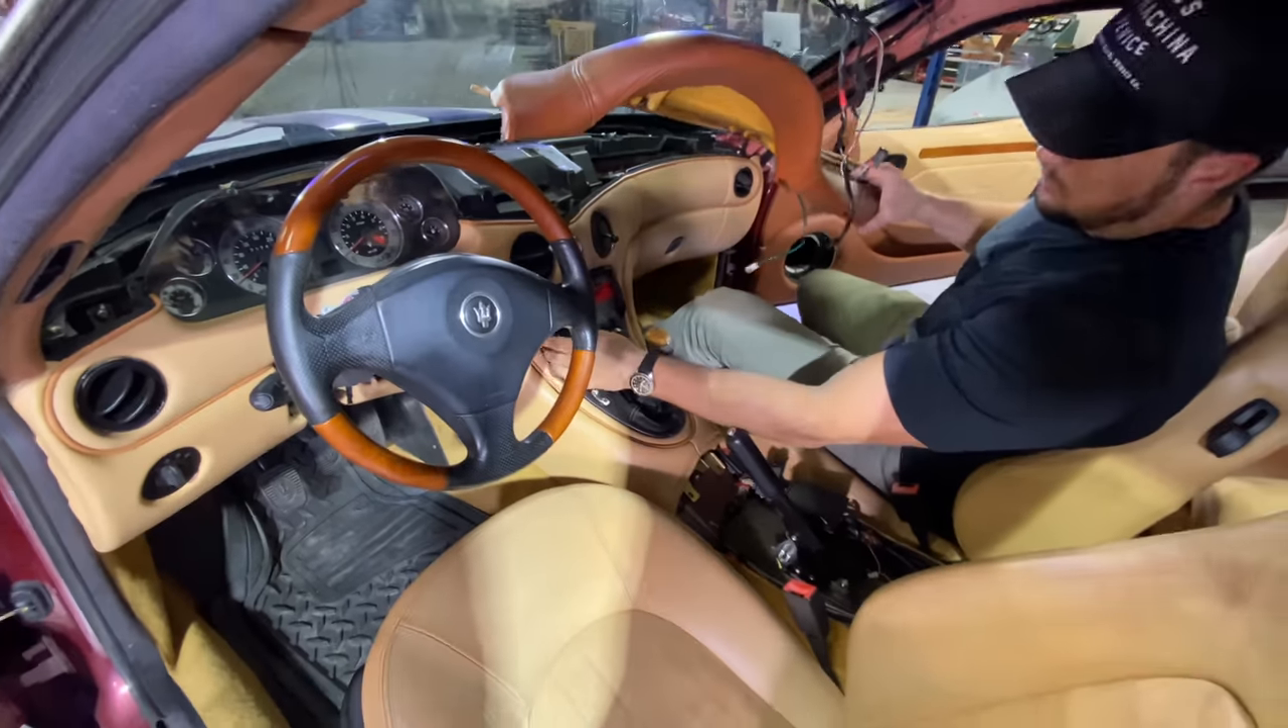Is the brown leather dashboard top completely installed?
No.